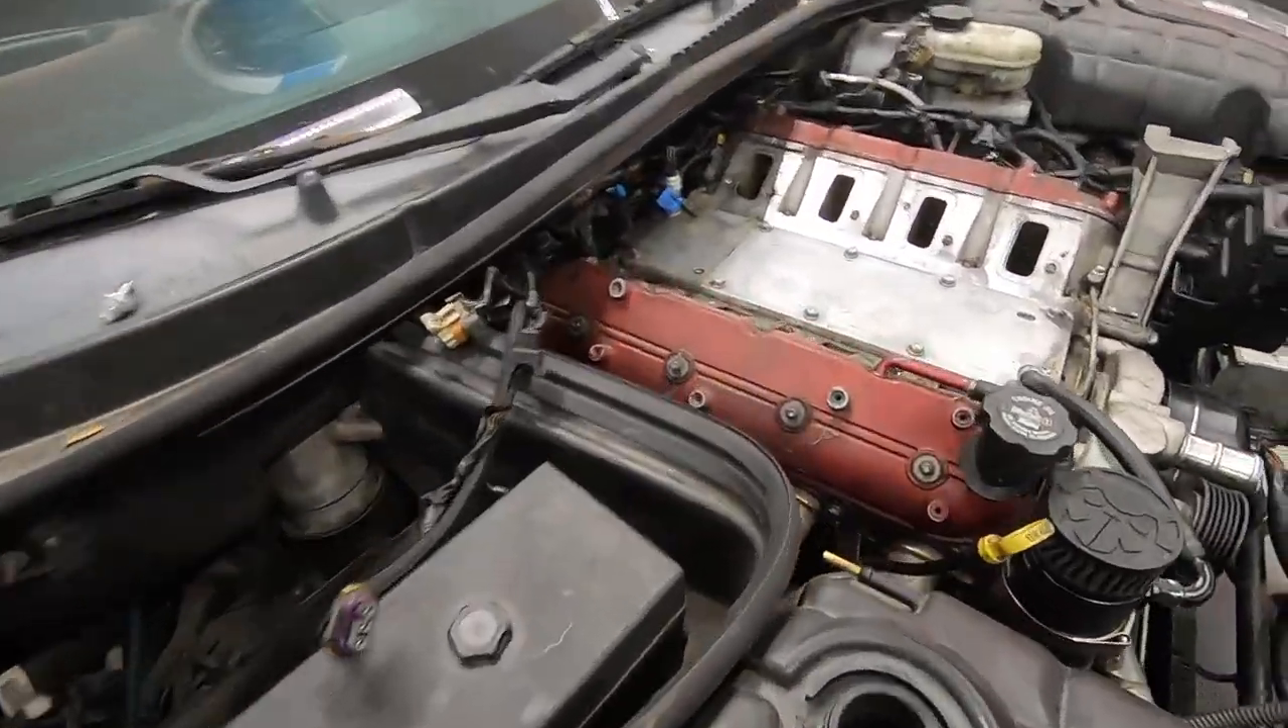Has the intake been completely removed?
Yes.